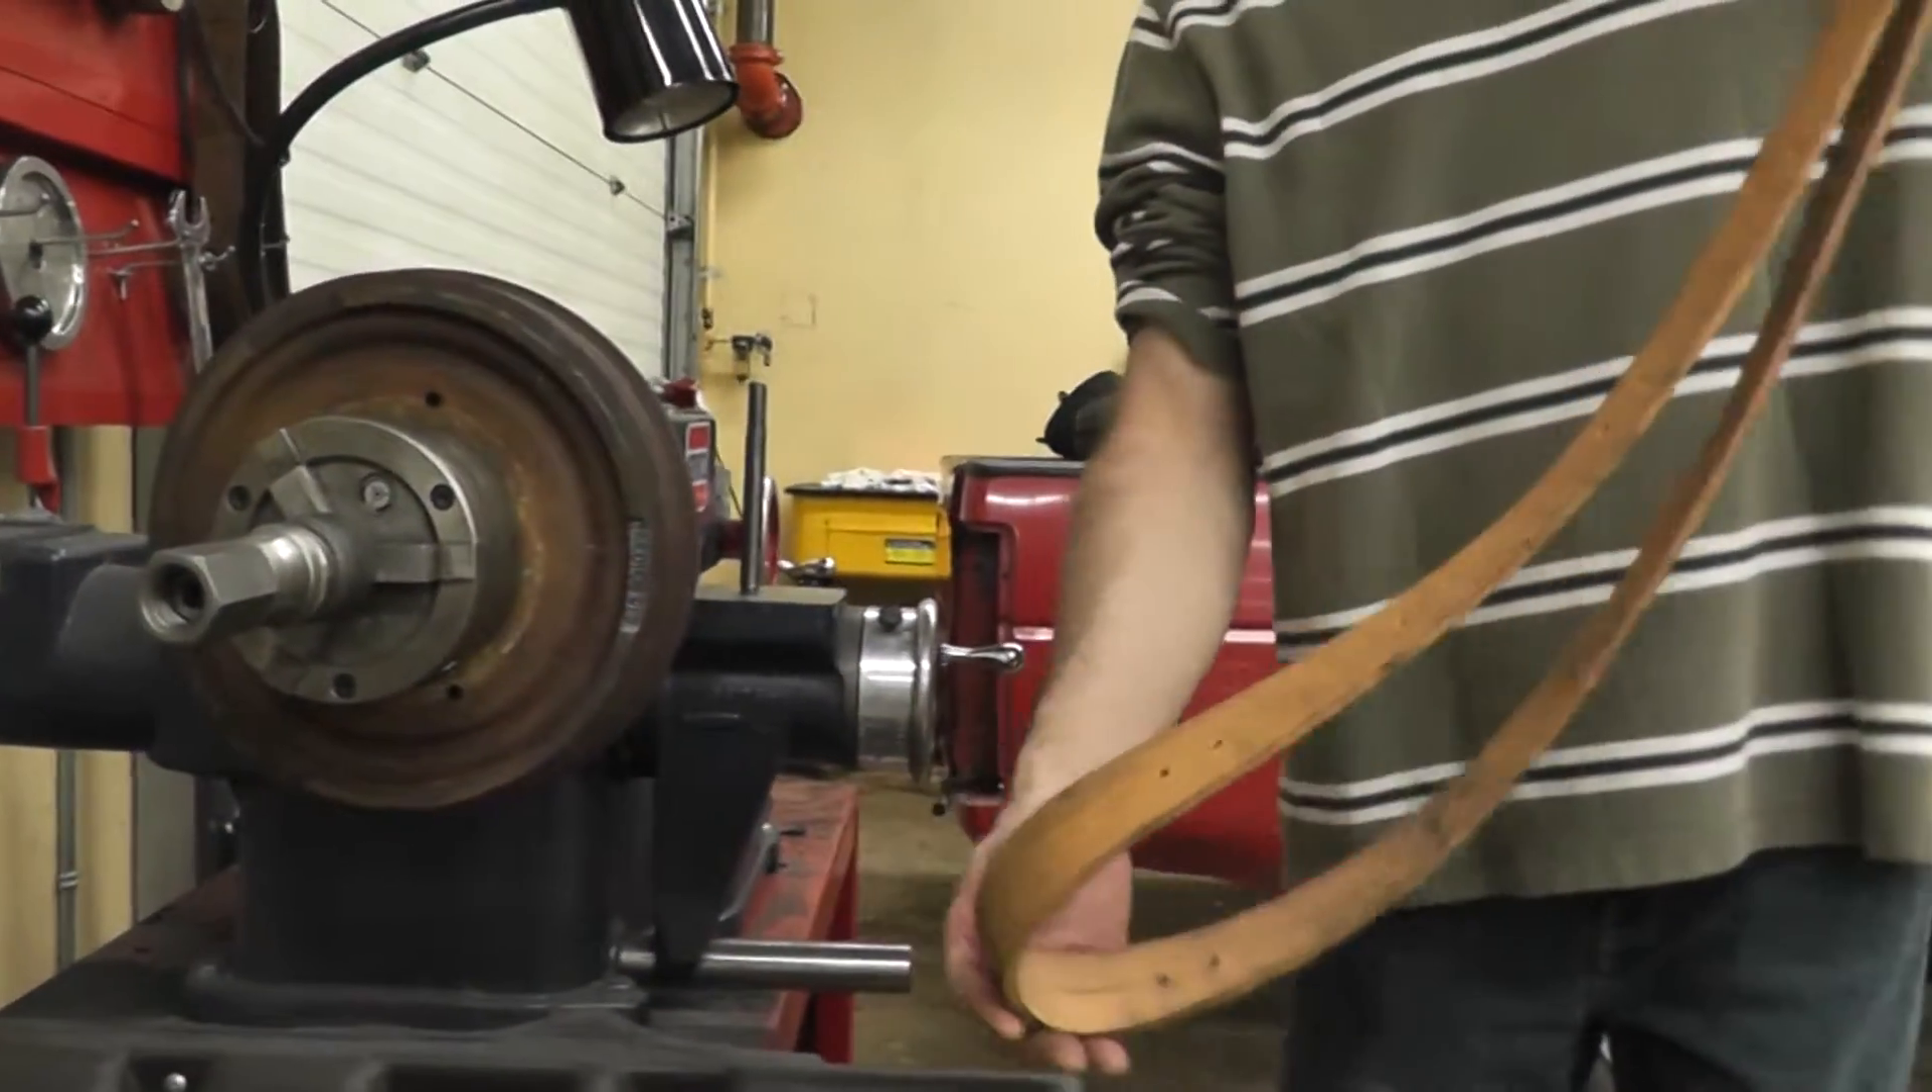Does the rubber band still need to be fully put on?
Yes.